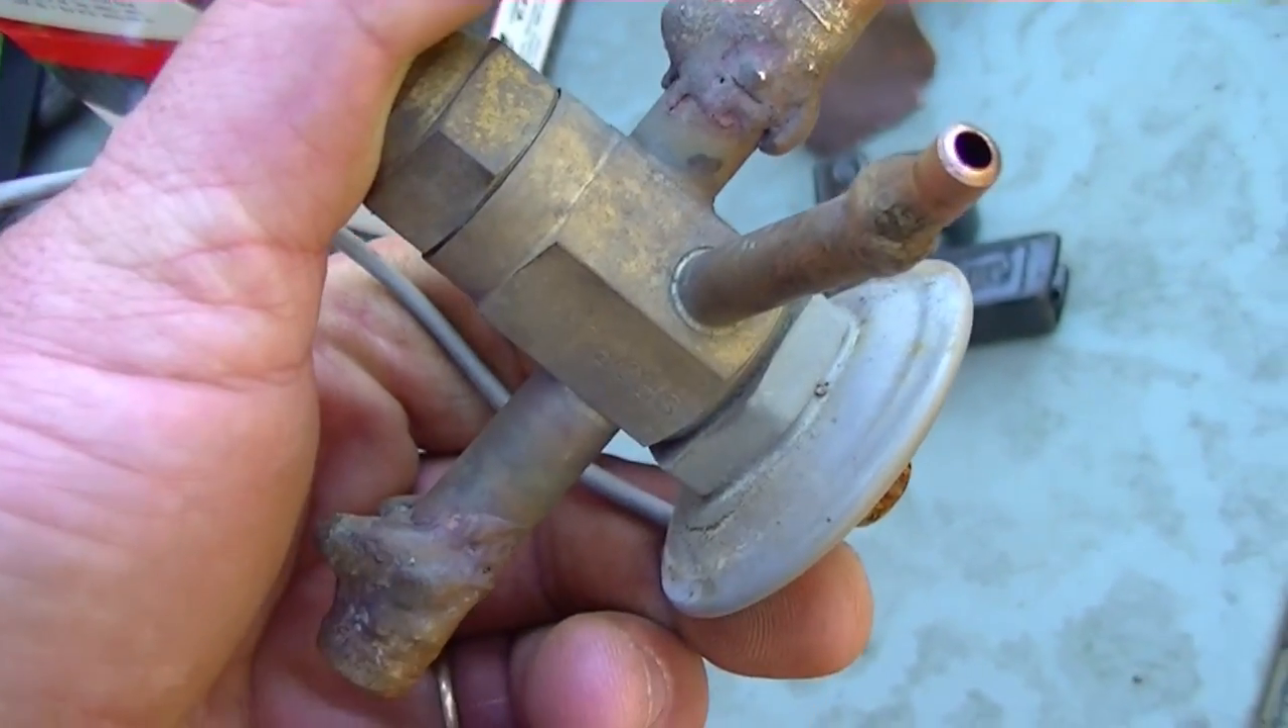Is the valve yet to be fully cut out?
No.